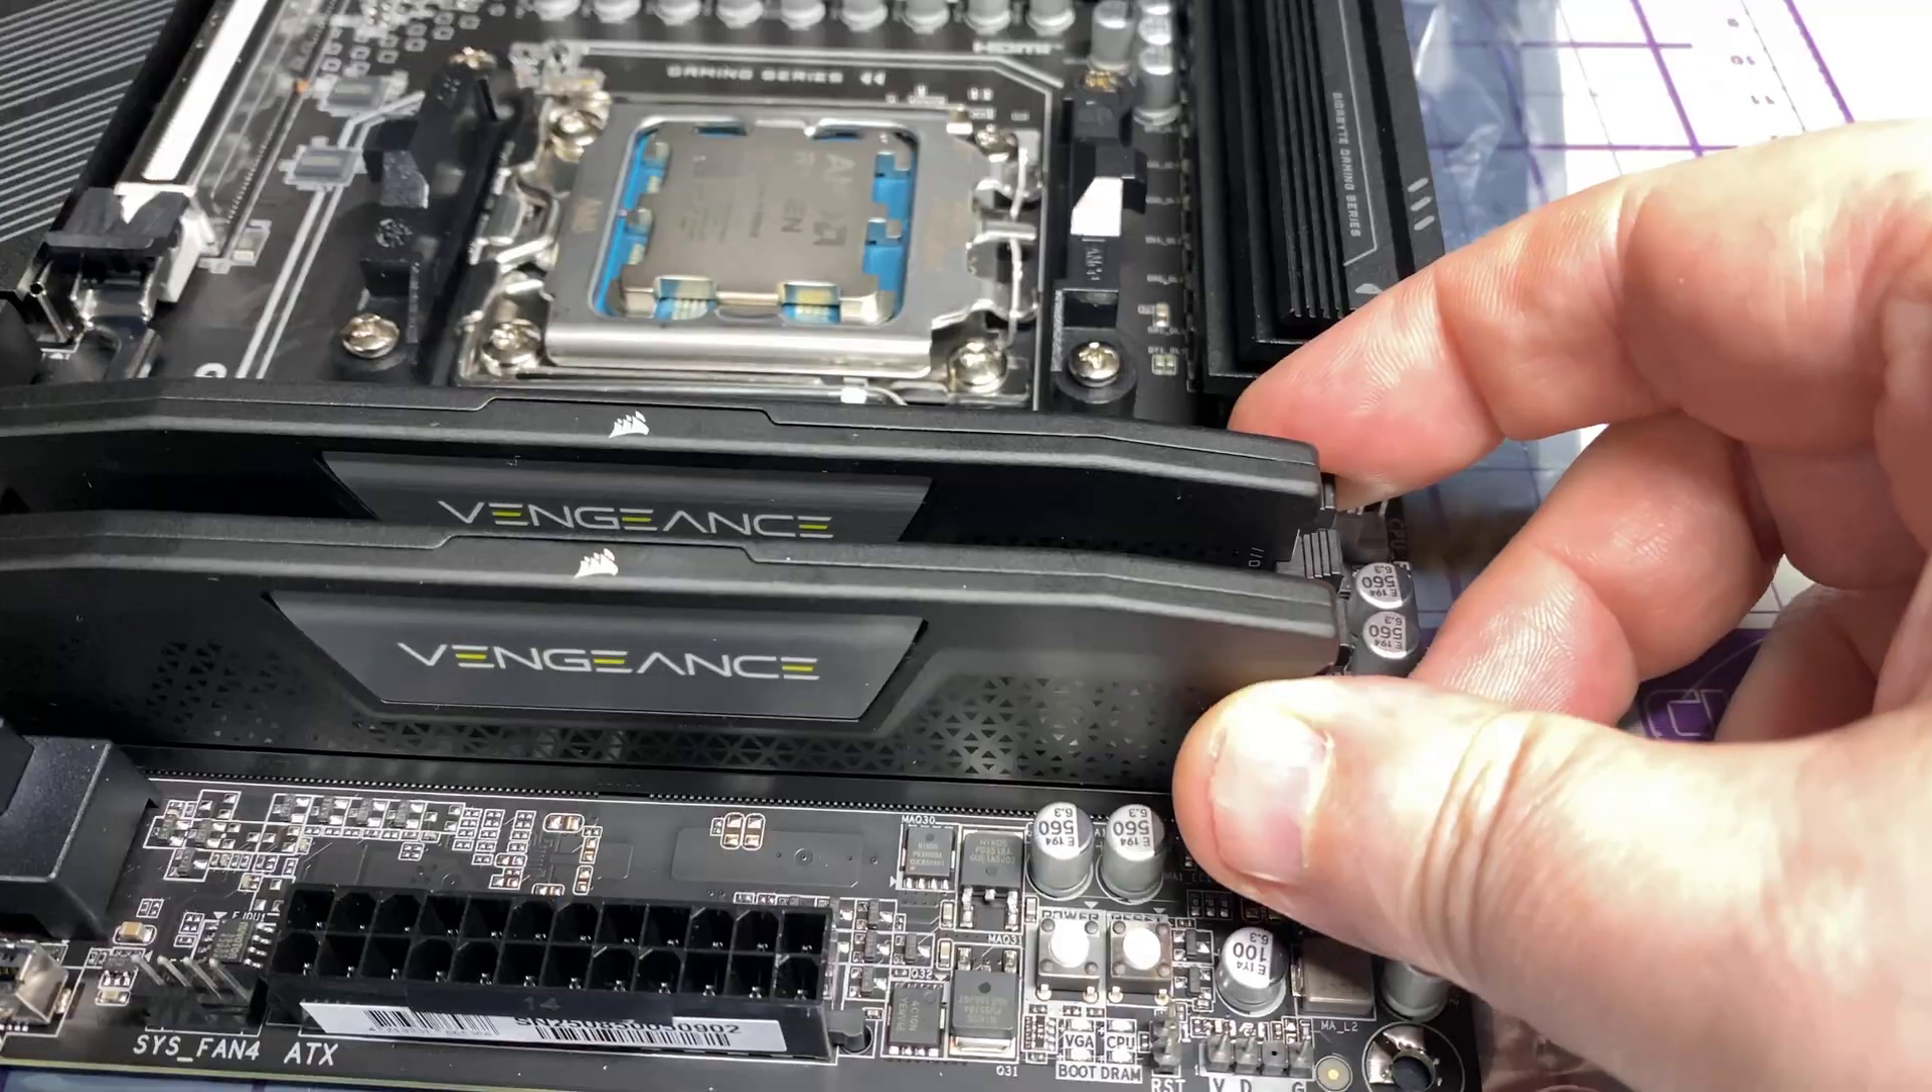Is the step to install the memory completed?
Yes.